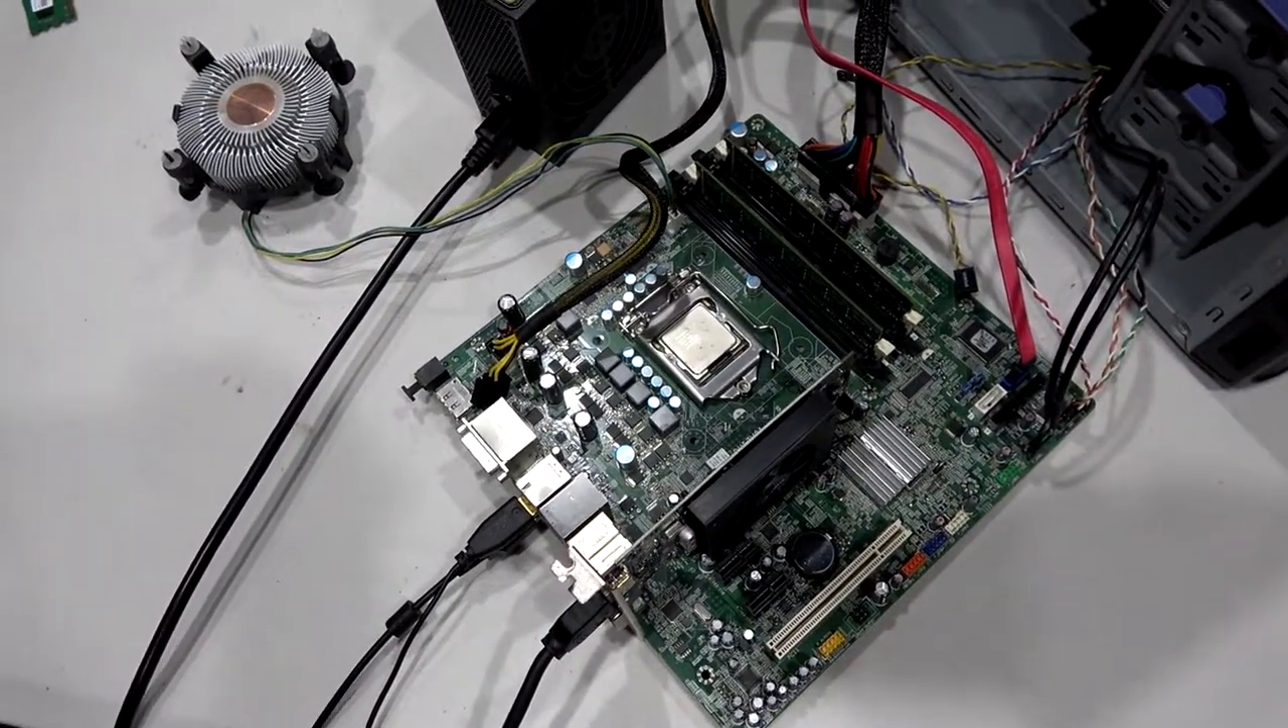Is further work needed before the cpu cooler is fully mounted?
Yes.